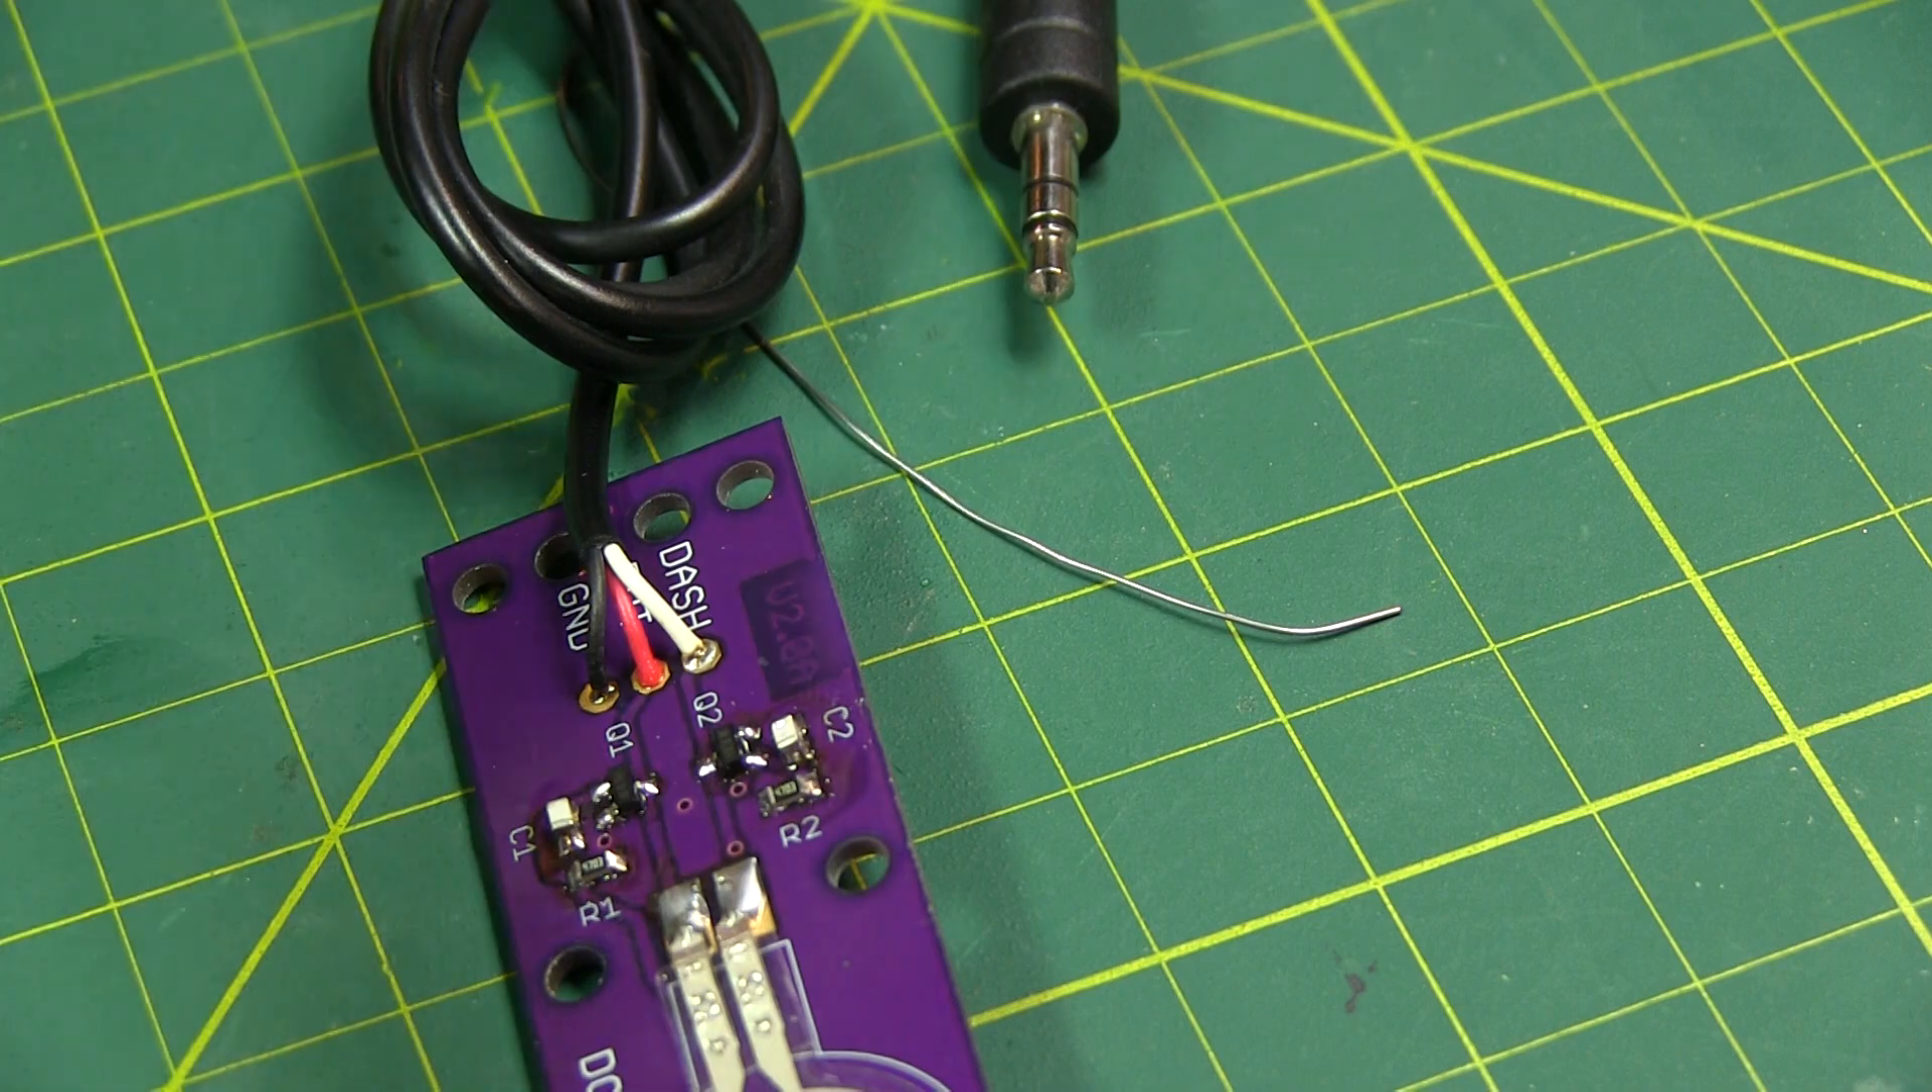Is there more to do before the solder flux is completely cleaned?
Yes.